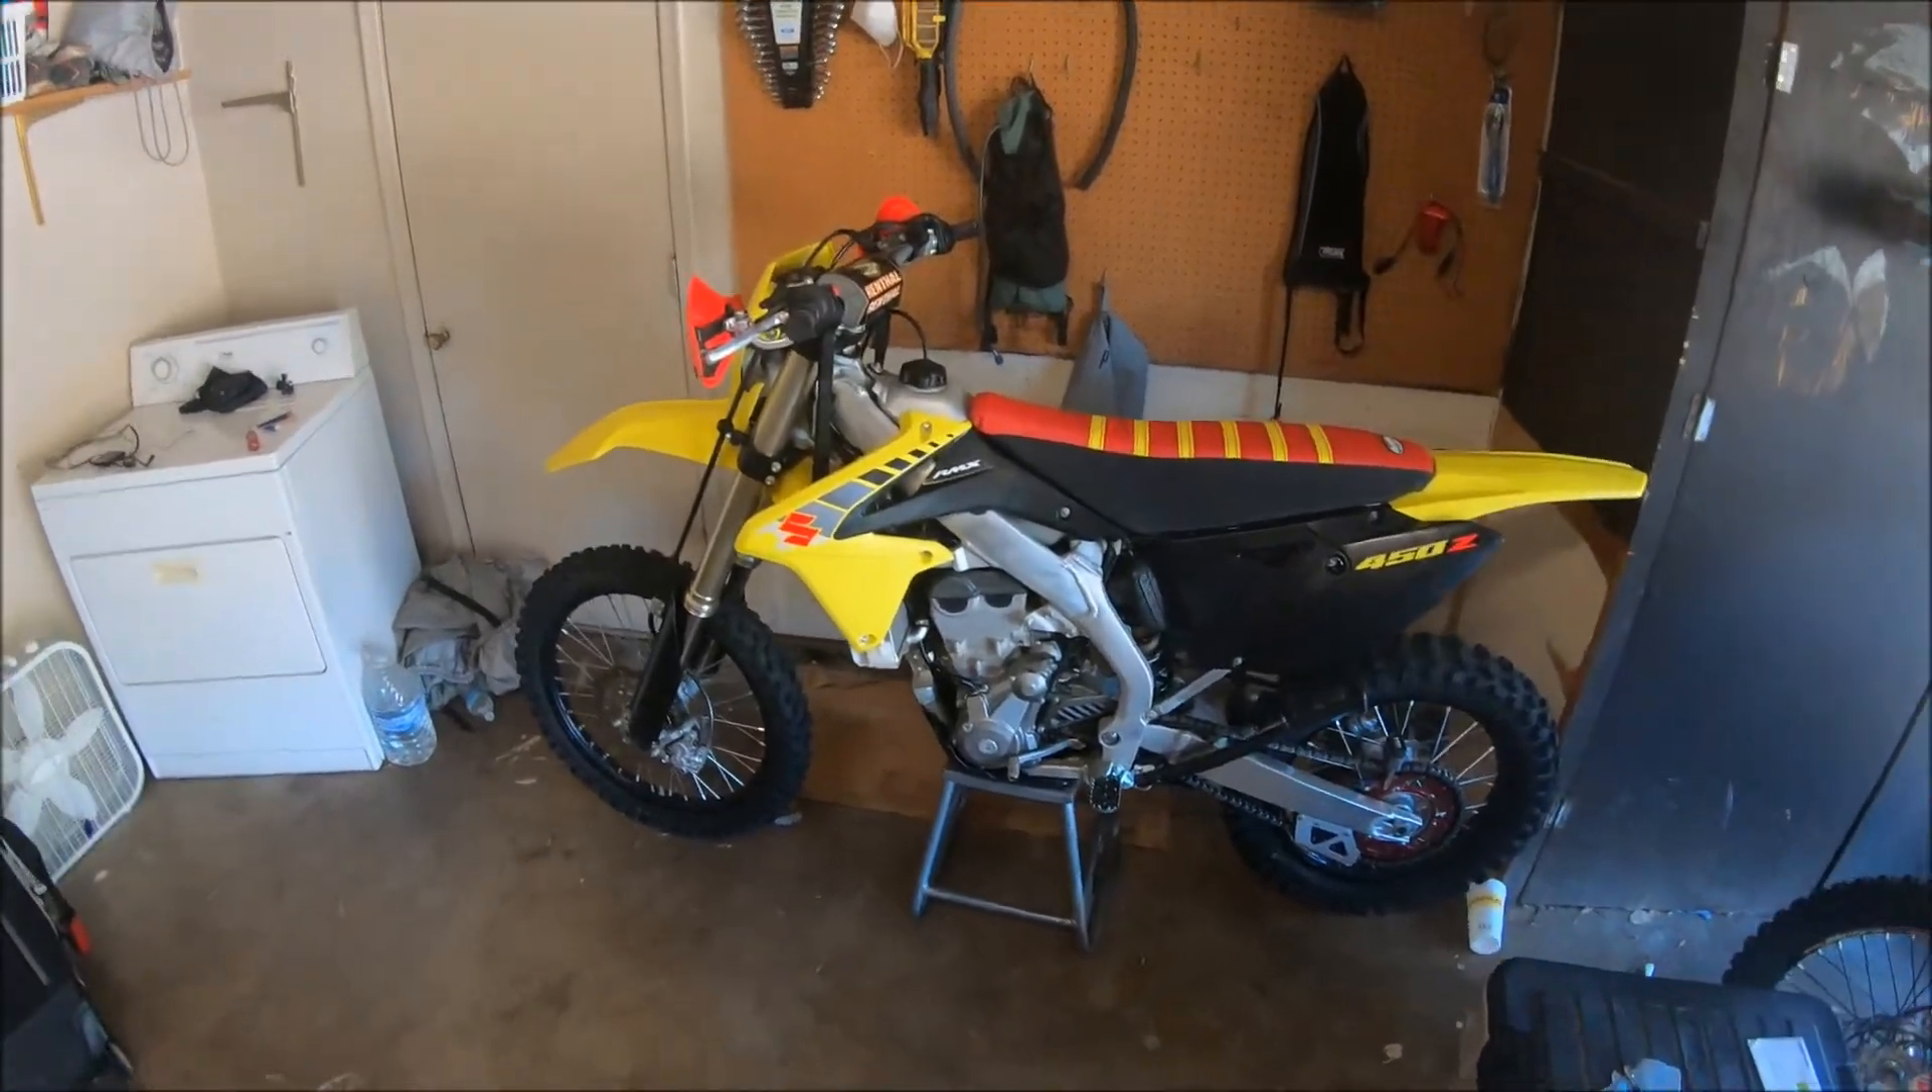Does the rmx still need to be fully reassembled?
No.